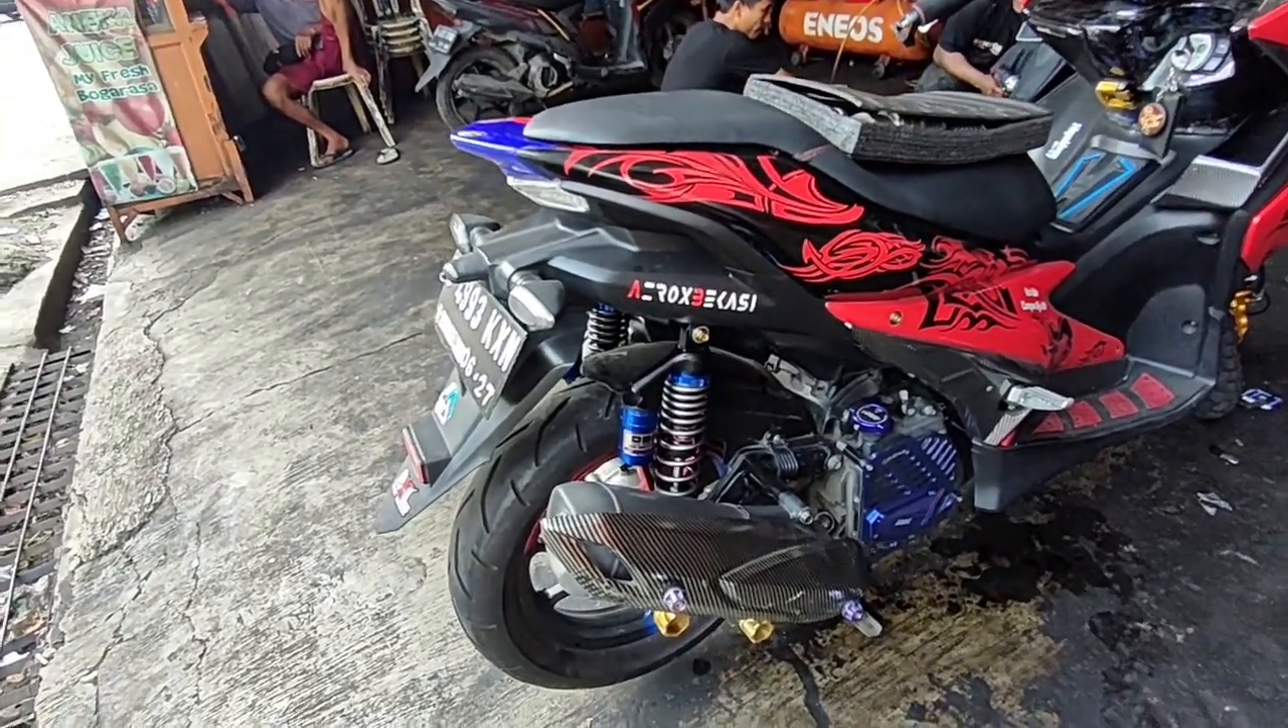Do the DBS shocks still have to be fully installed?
No.